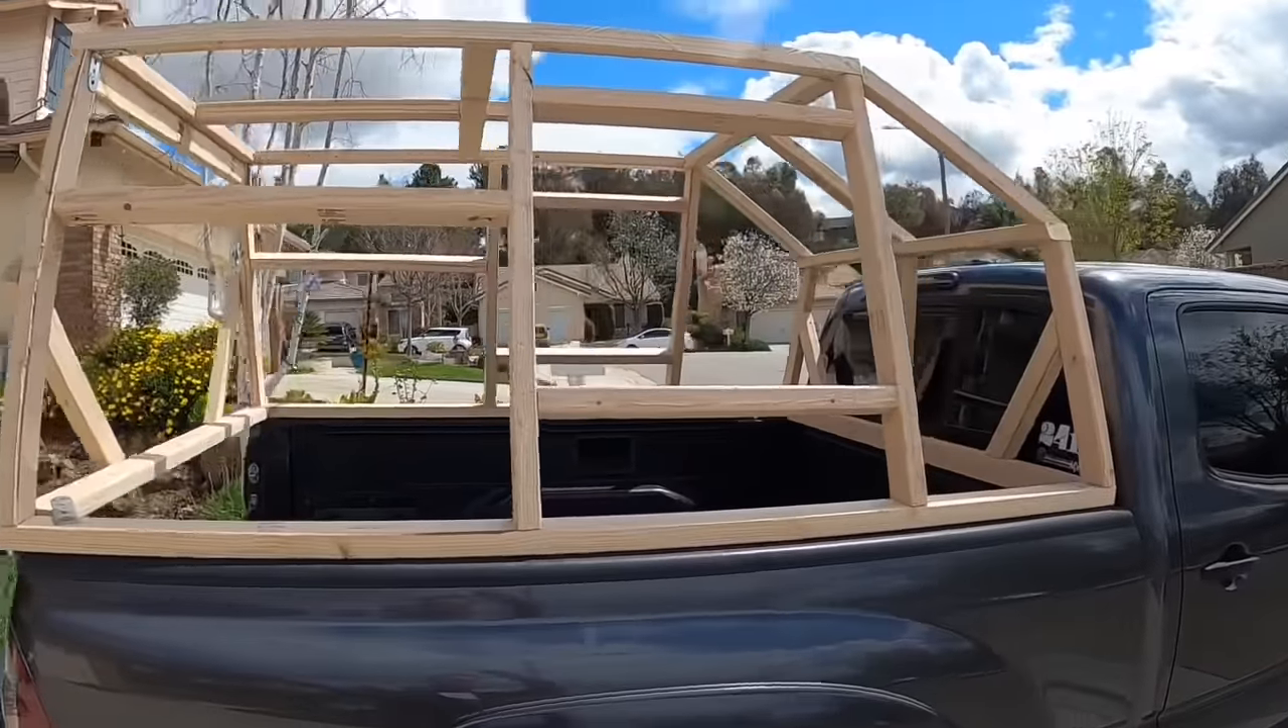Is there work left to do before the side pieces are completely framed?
No.